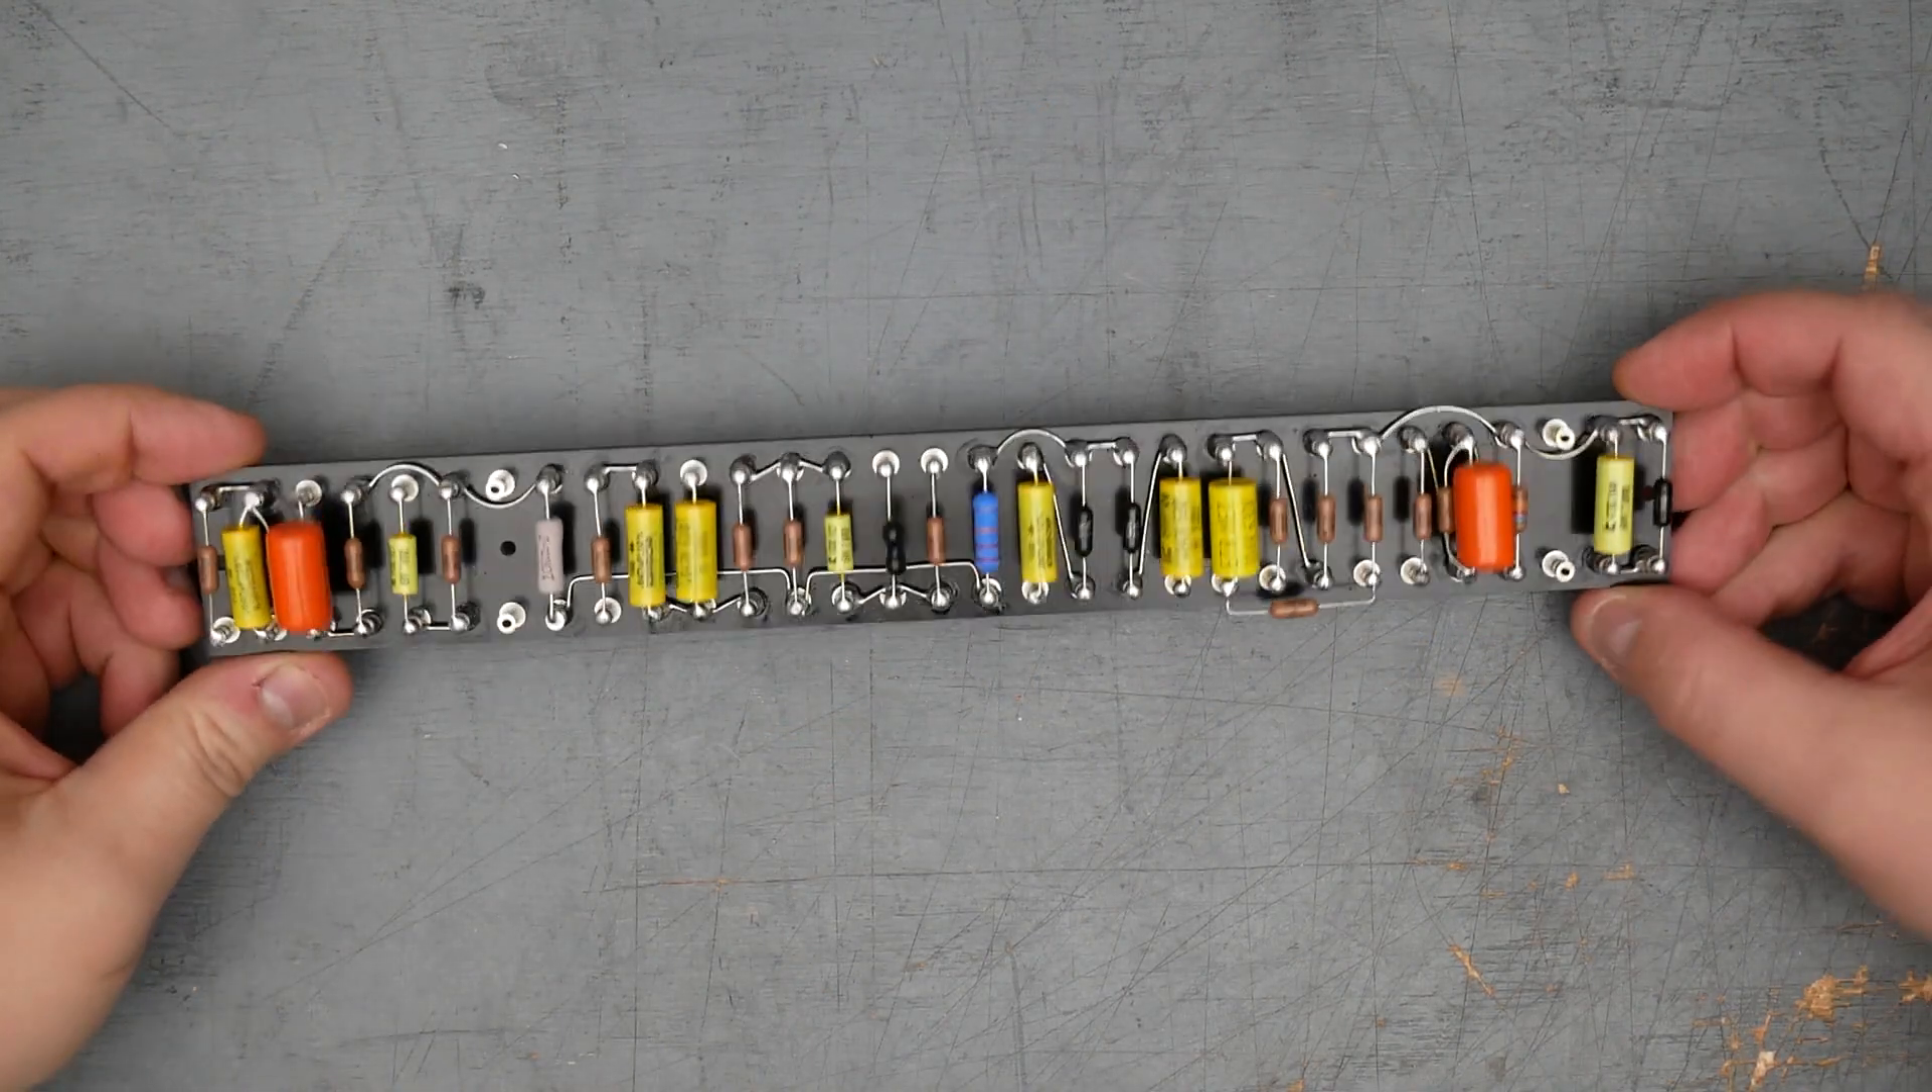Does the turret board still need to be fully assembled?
No.